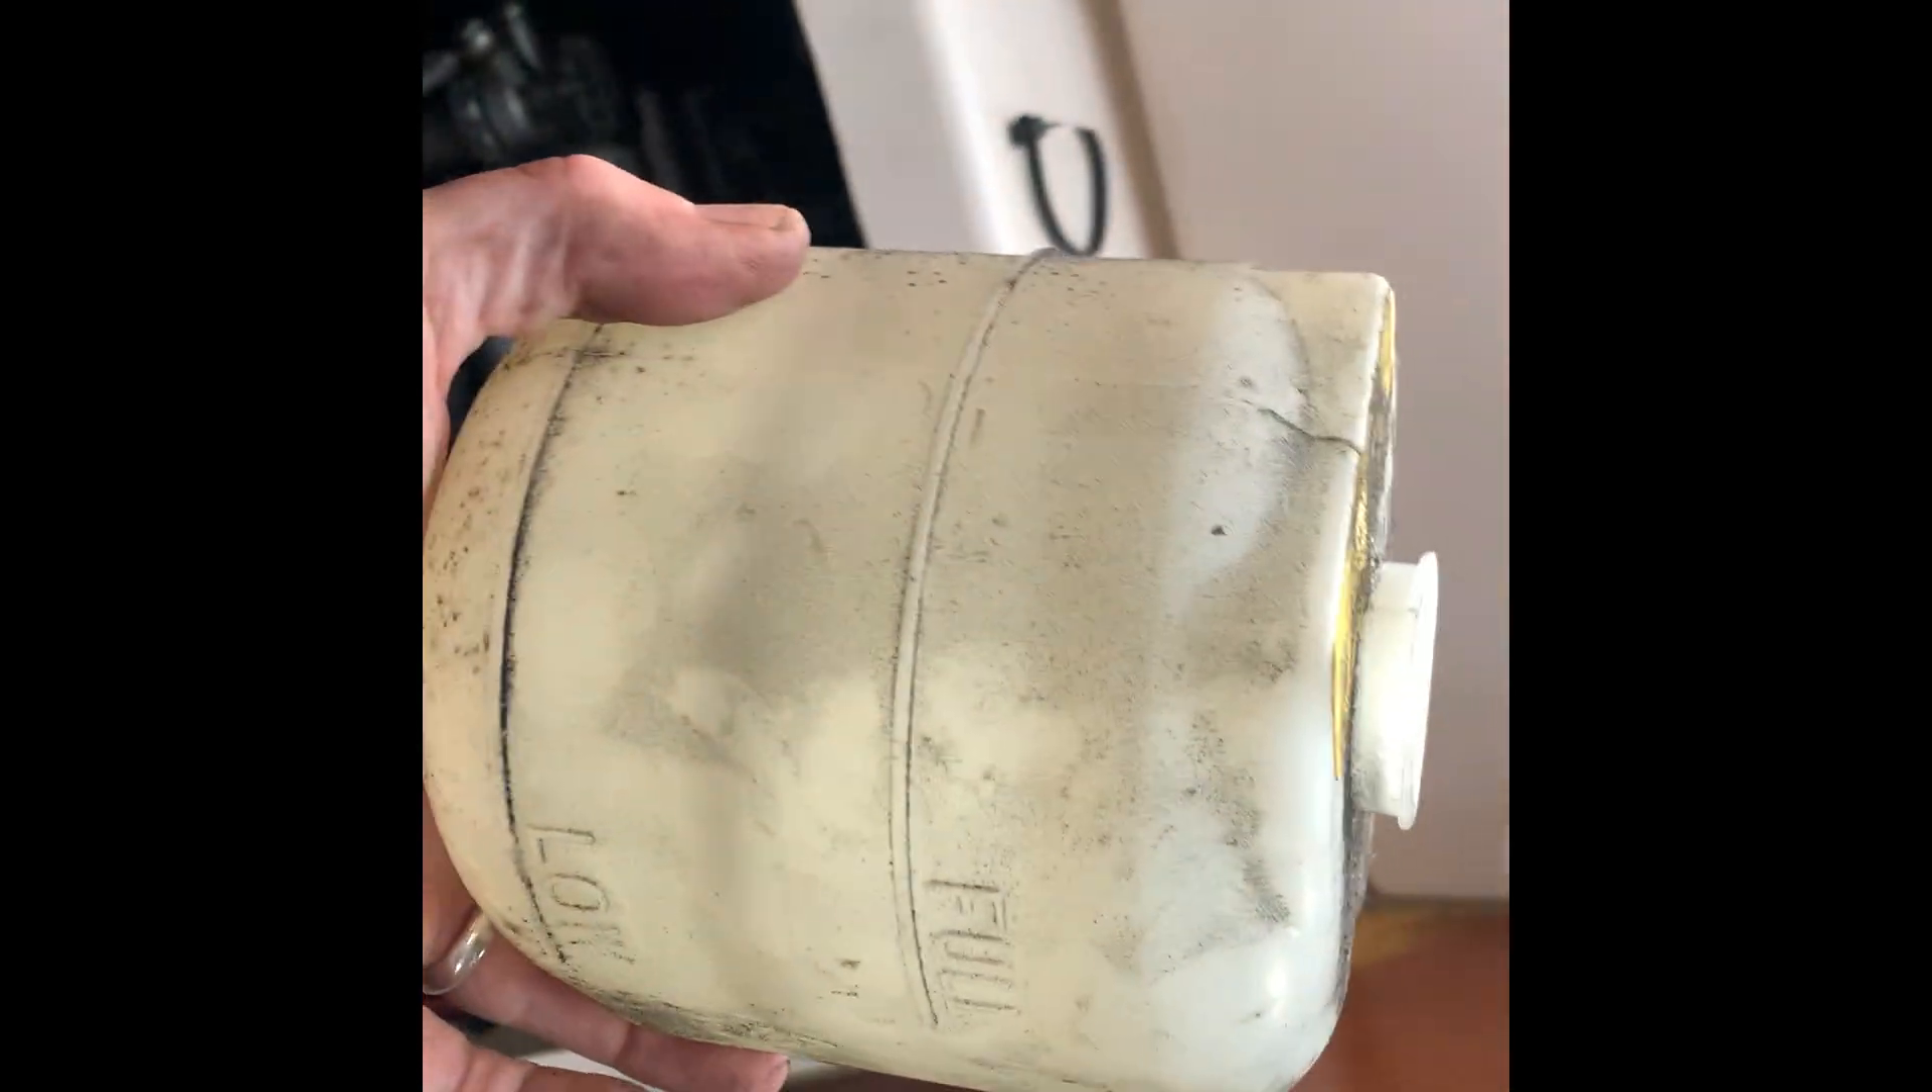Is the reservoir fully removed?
Yes.